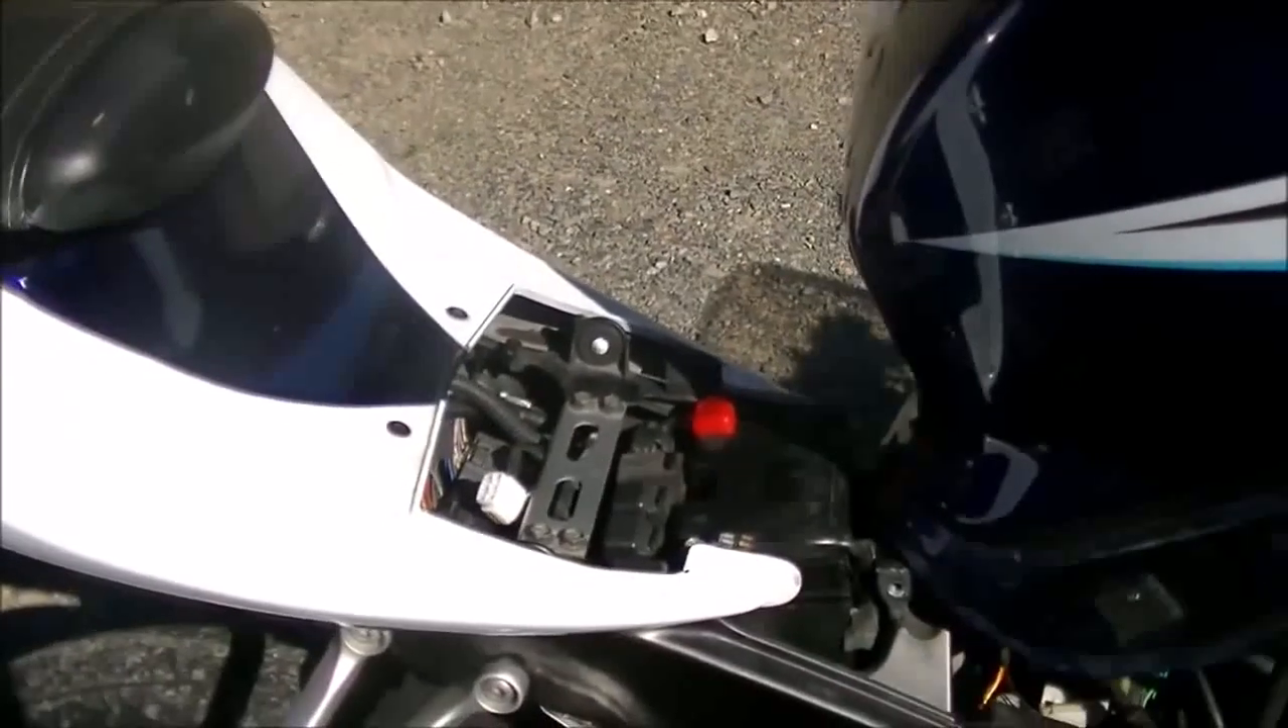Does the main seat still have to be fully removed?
No.